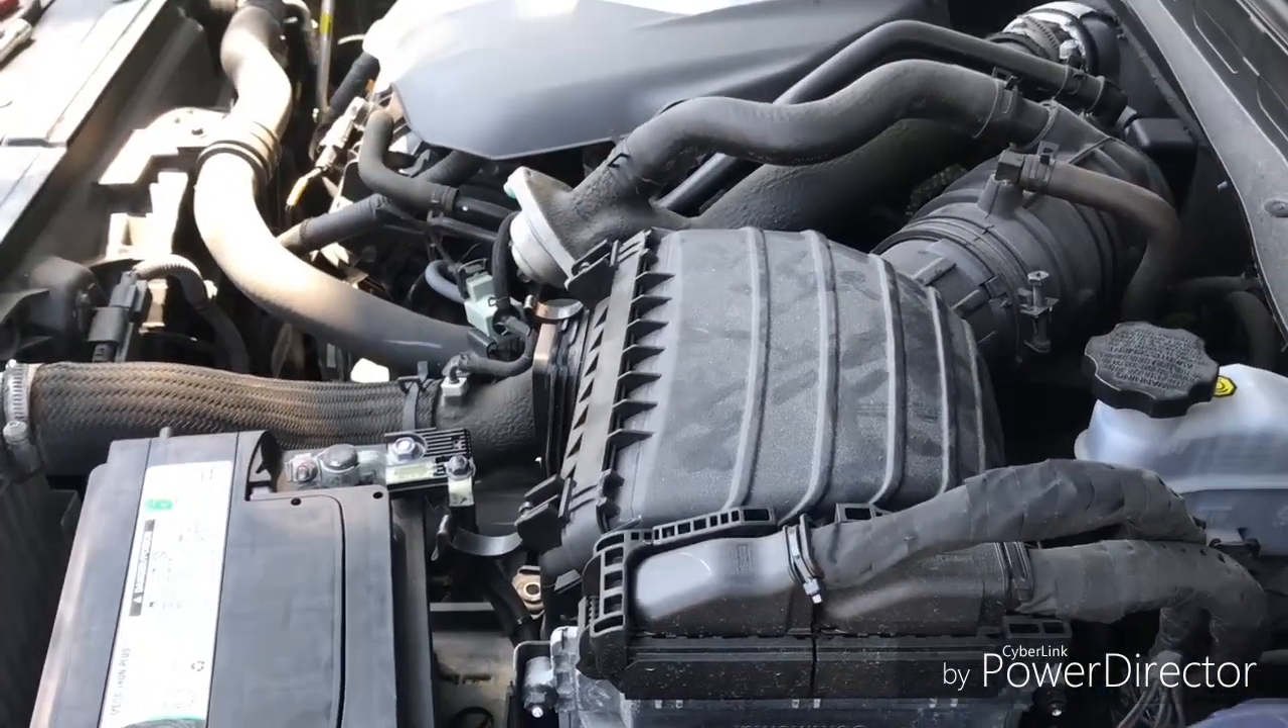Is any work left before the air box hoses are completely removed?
Yes.